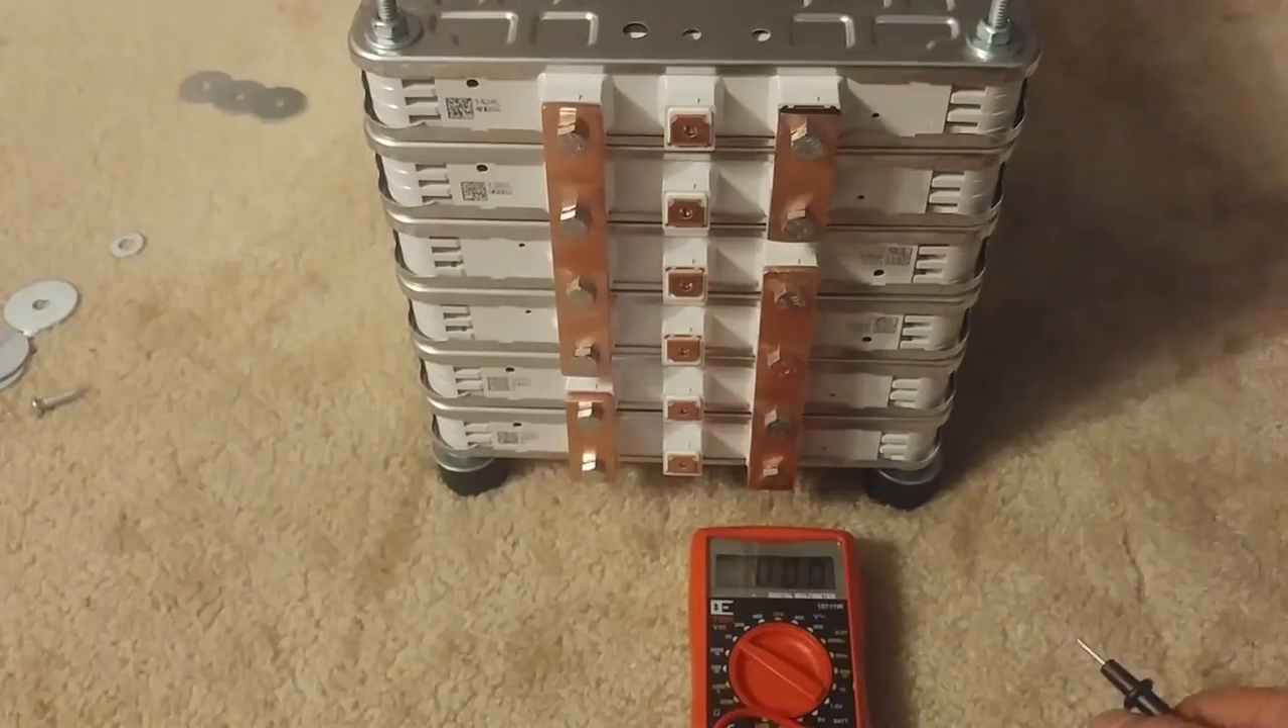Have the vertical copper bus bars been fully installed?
Yes.